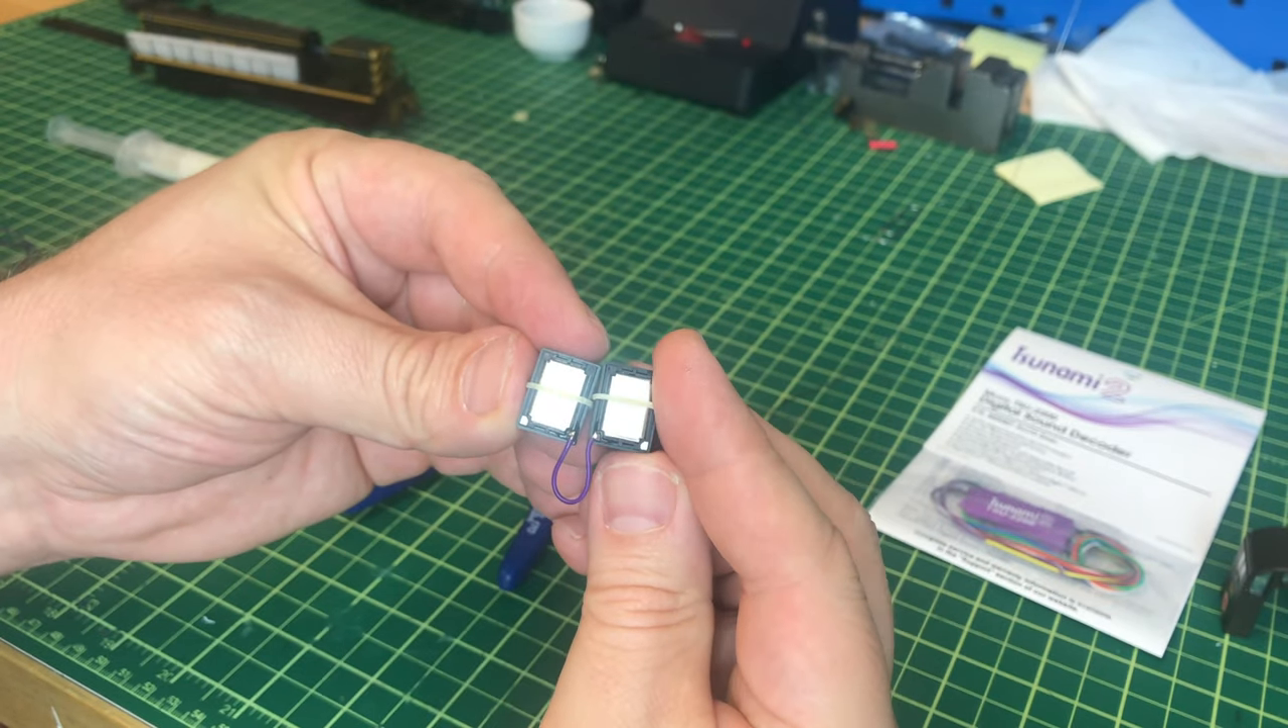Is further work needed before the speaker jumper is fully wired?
No.